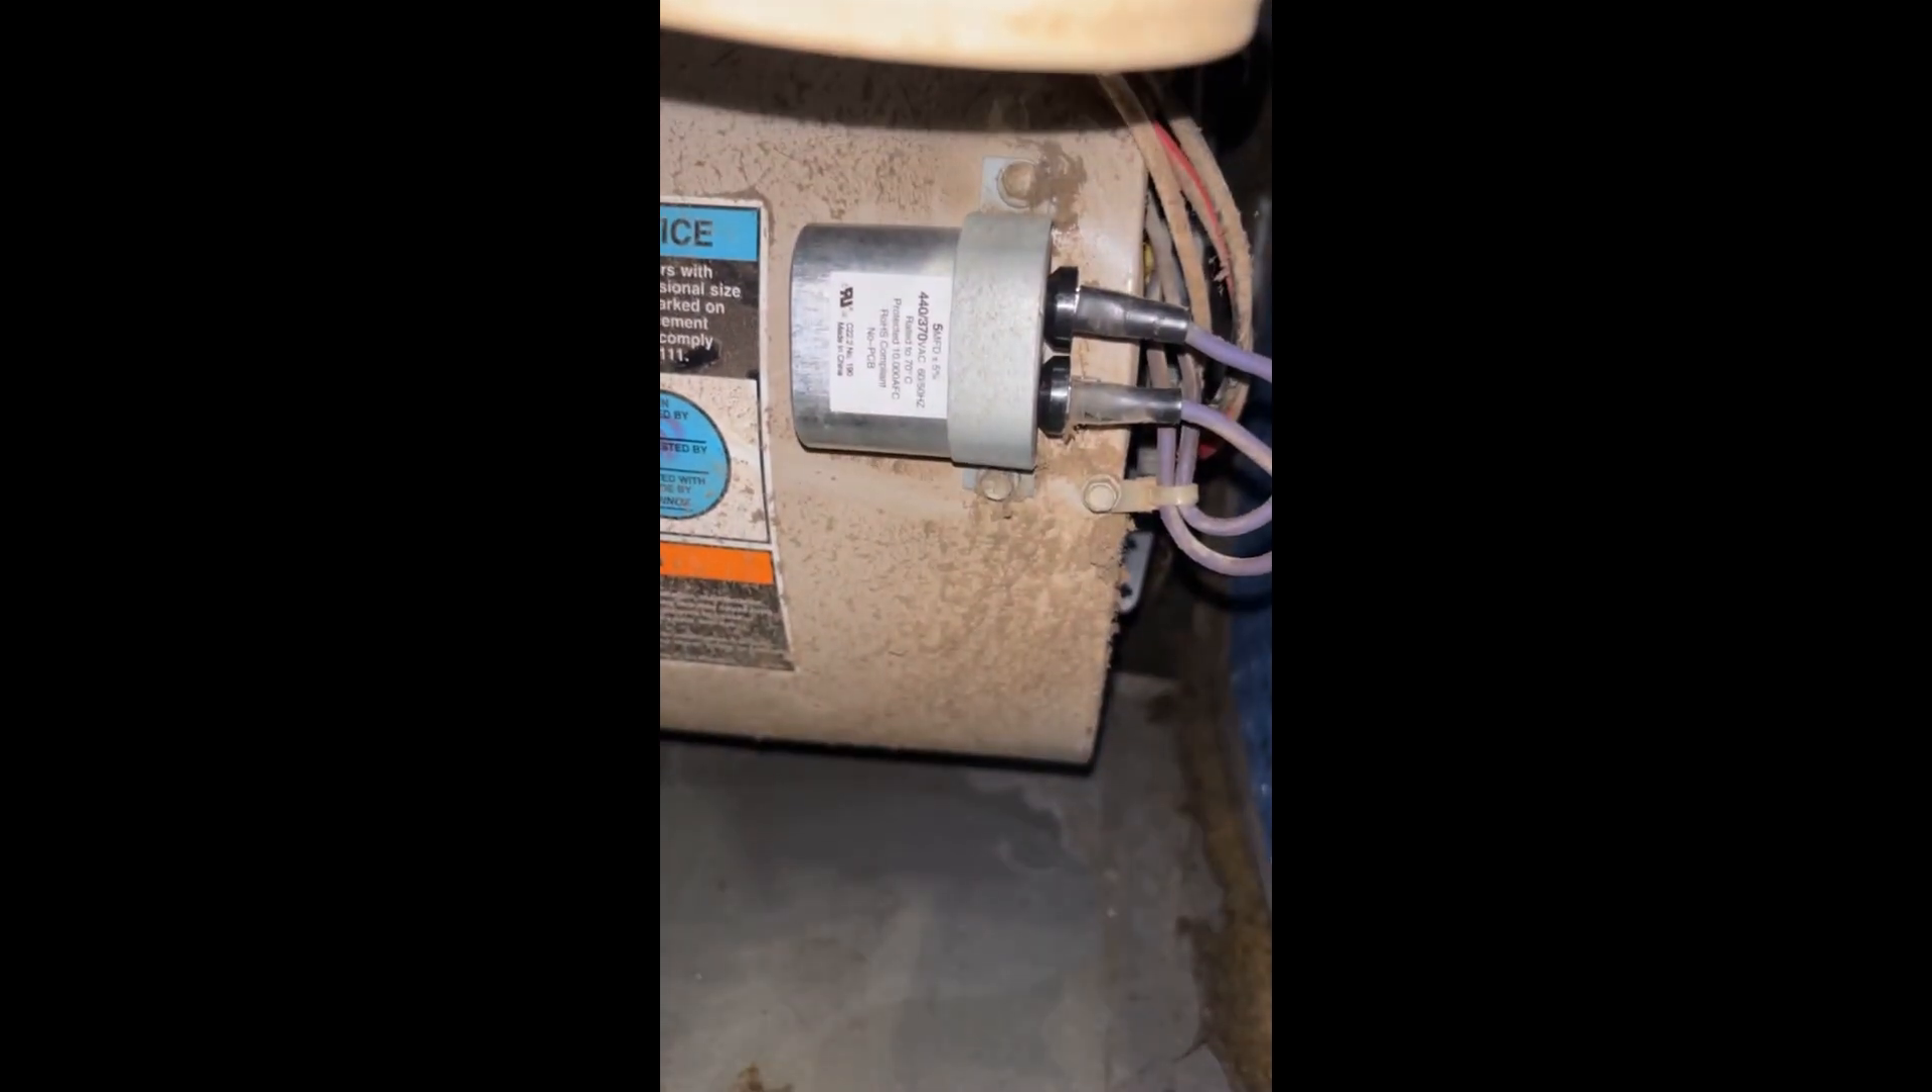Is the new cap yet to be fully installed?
No.